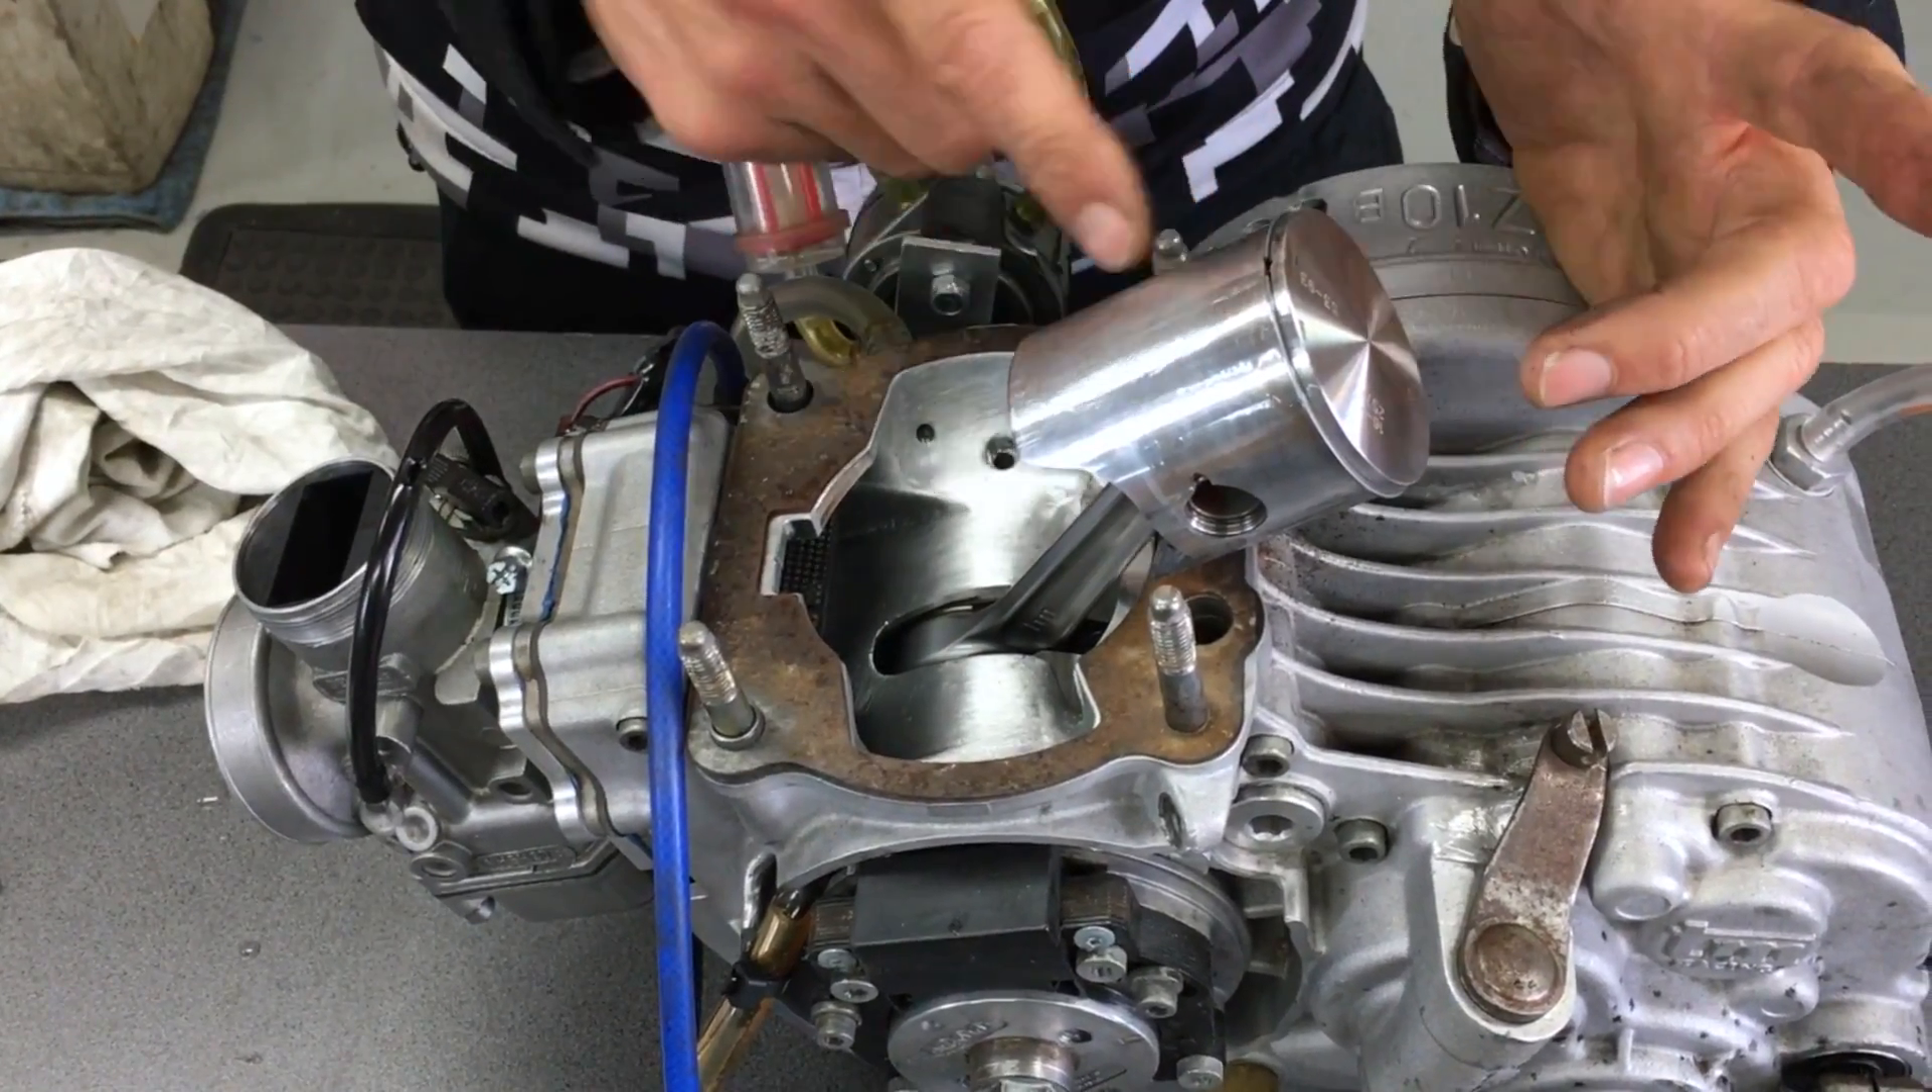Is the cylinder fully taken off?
Yes.